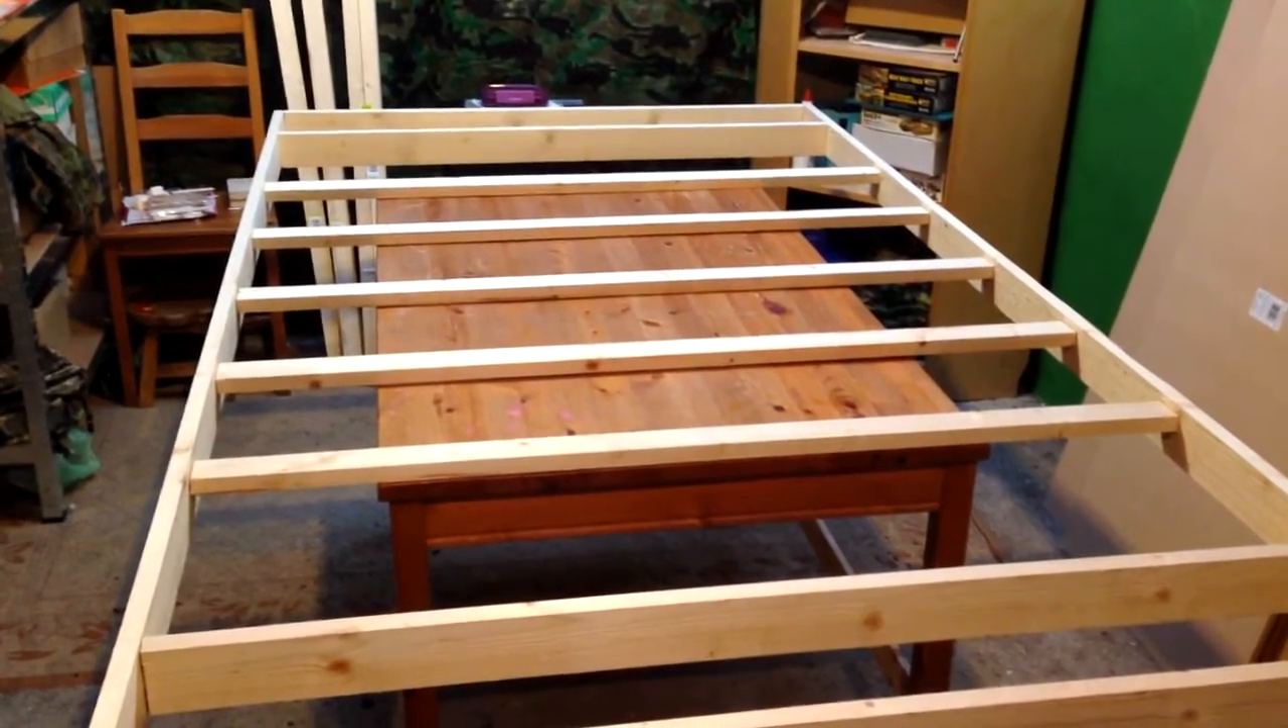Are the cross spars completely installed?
Yes.